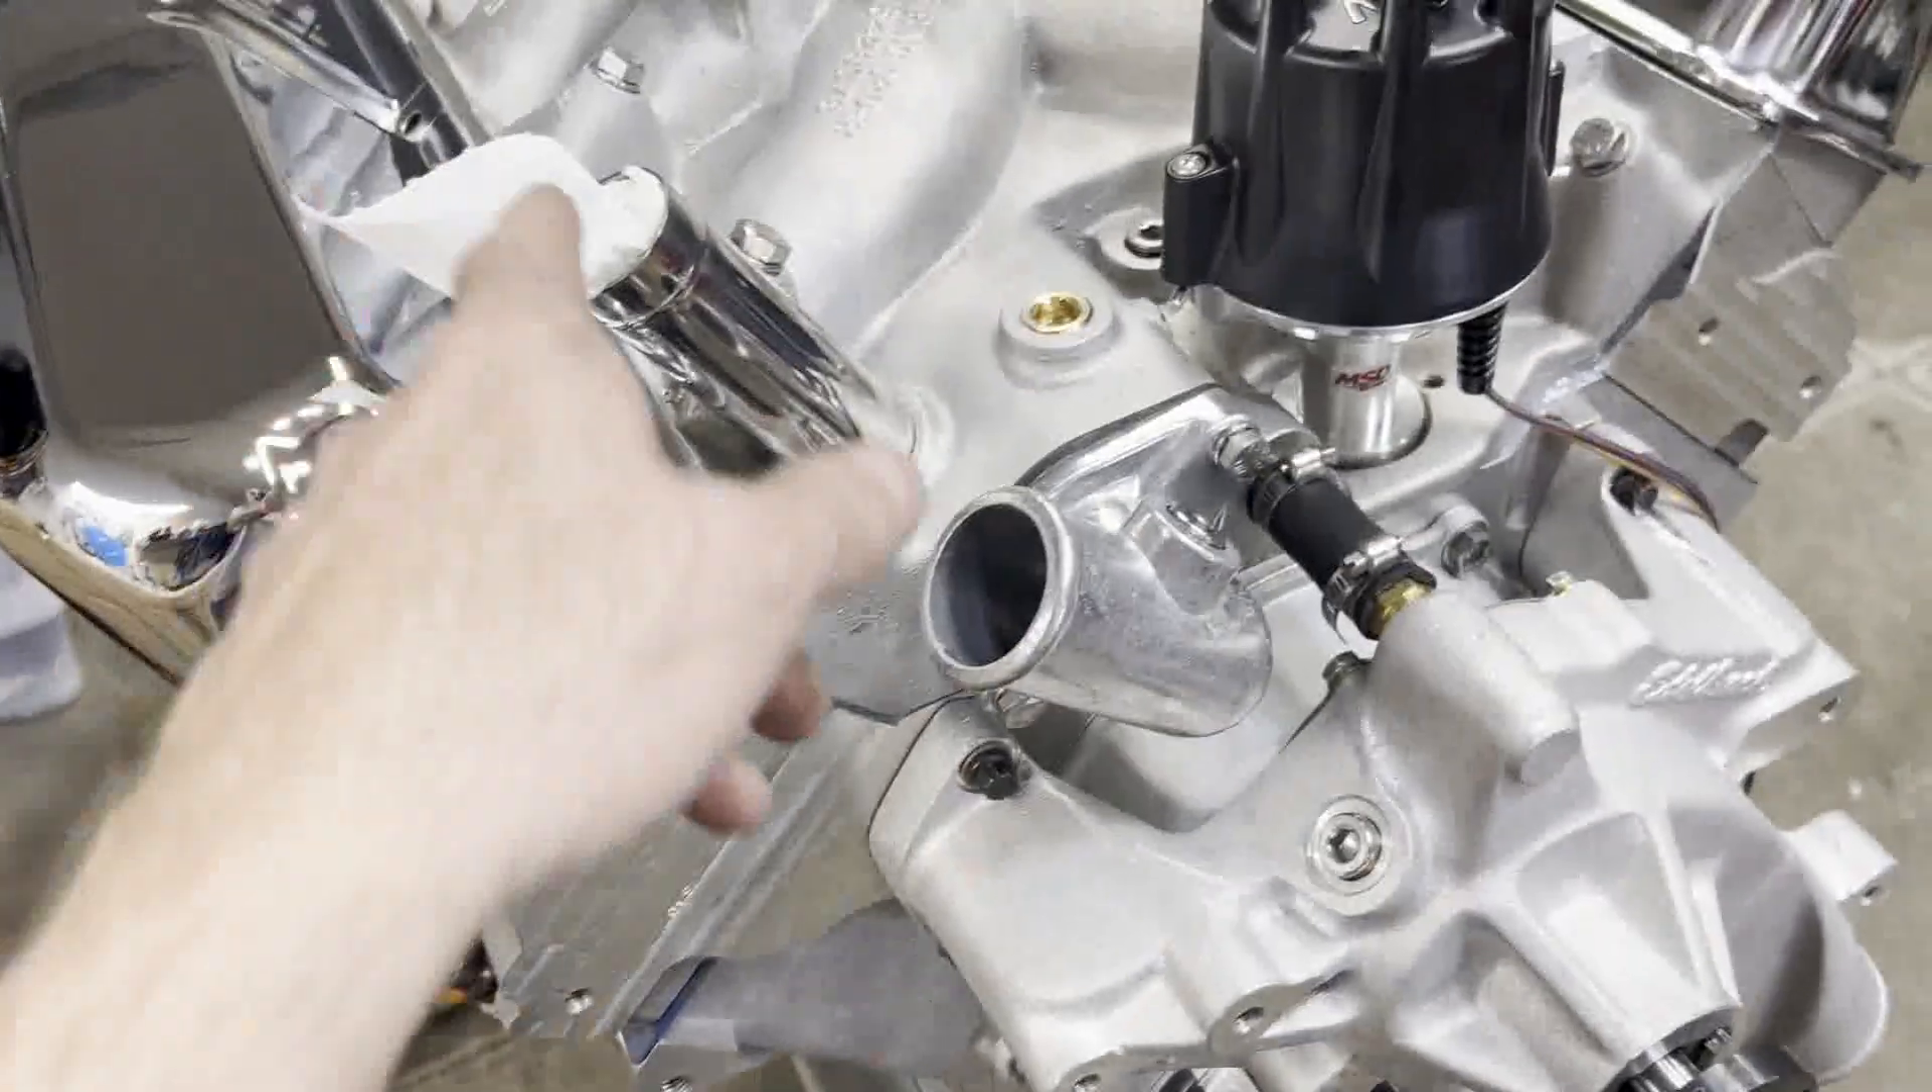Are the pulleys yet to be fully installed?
Yes.